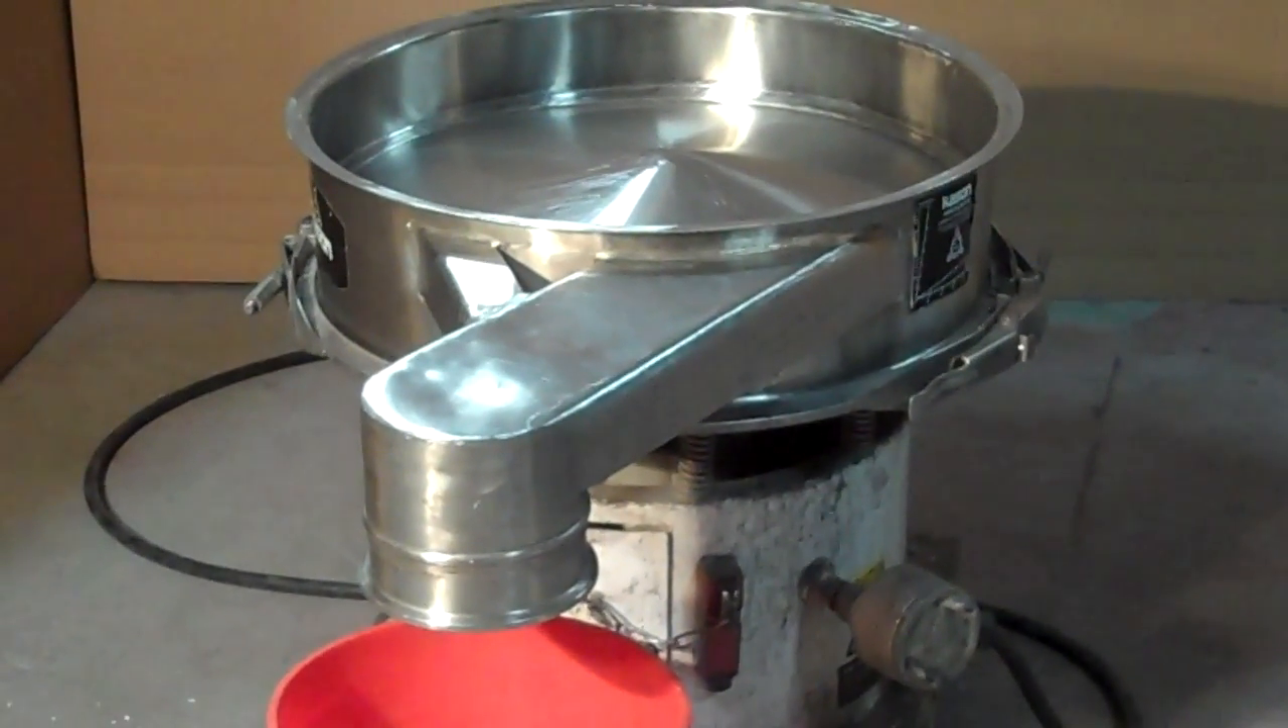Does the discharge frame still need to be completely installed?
No.